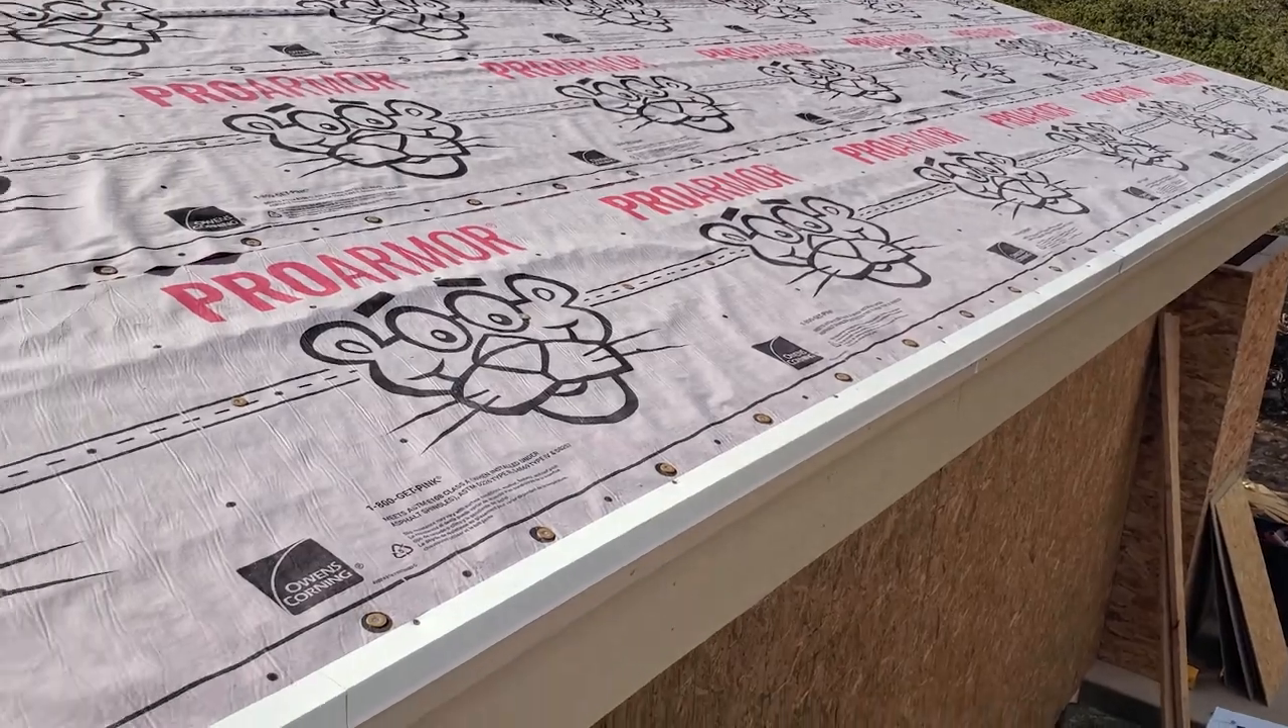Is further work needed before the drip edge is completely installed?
No.